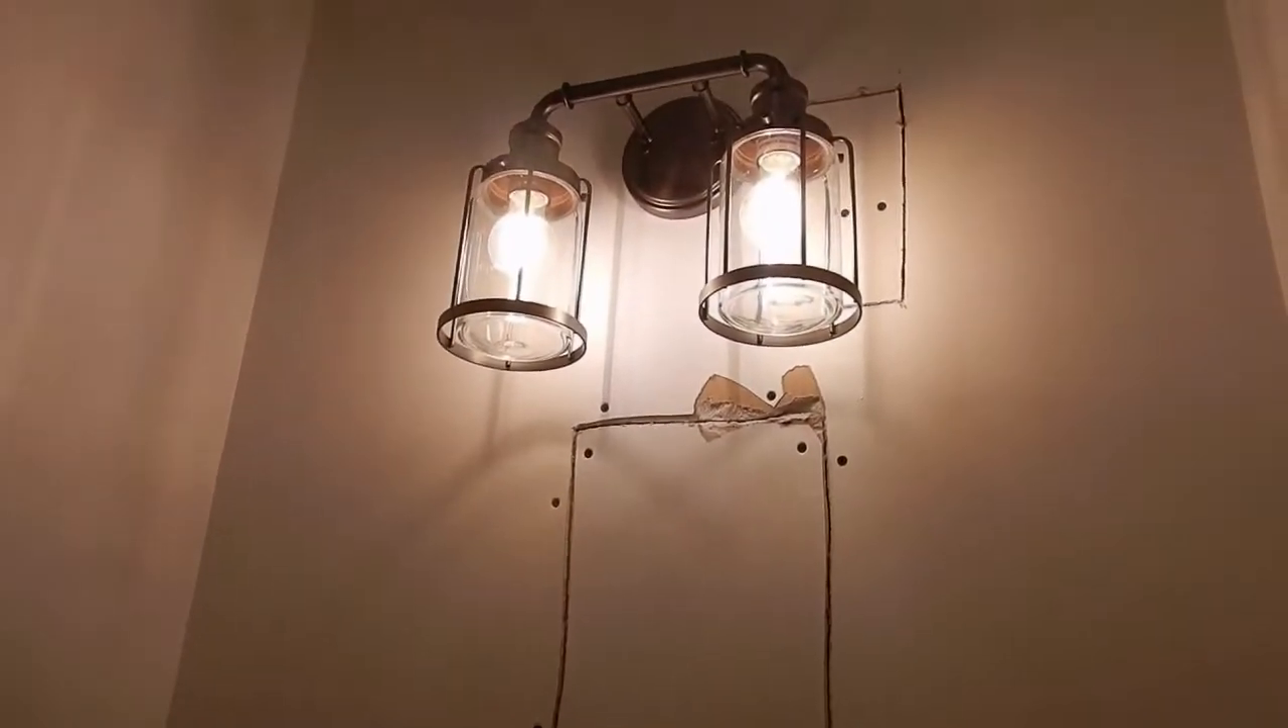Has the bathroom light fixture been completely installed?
Yes.